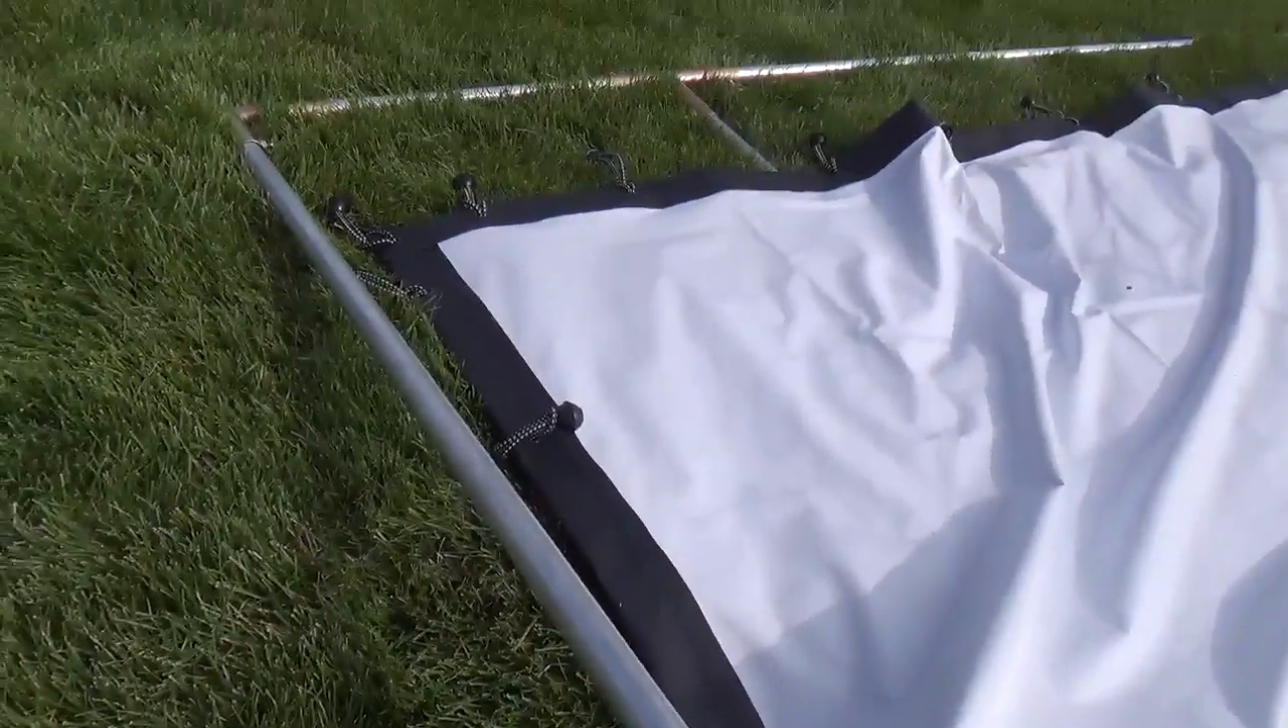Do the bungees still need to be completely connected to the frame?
Yes.